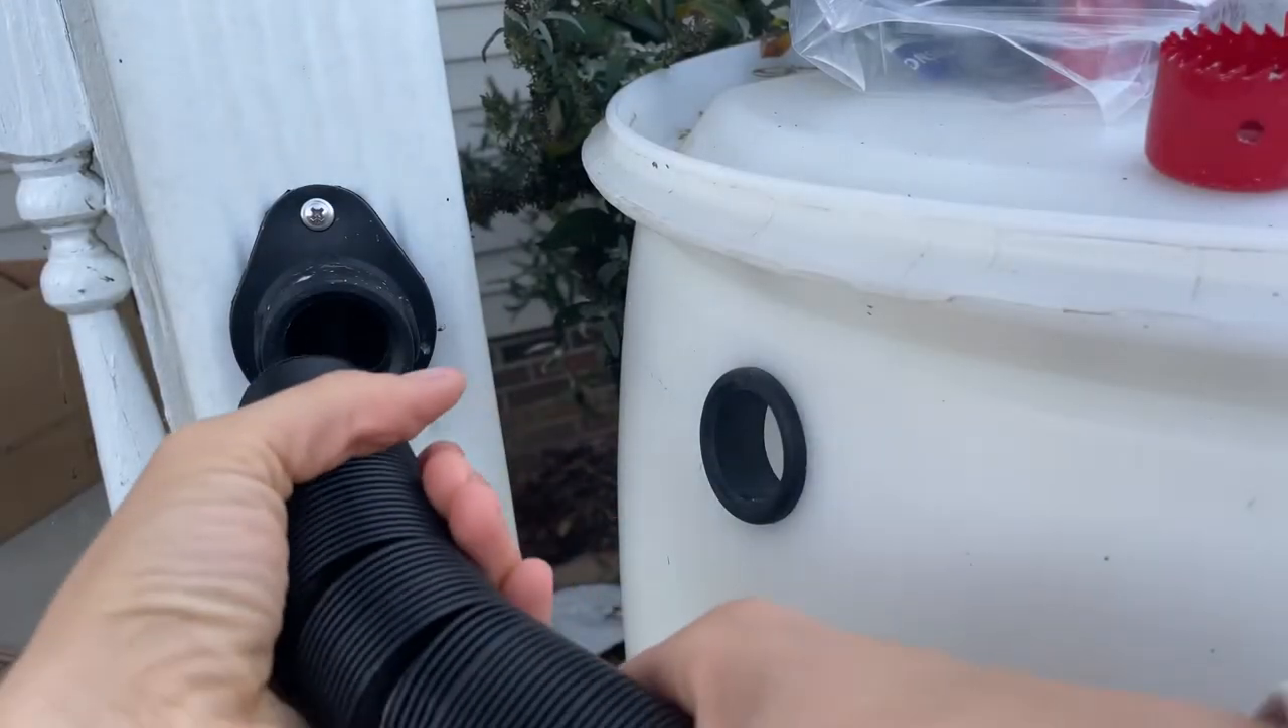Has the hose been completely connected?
No.